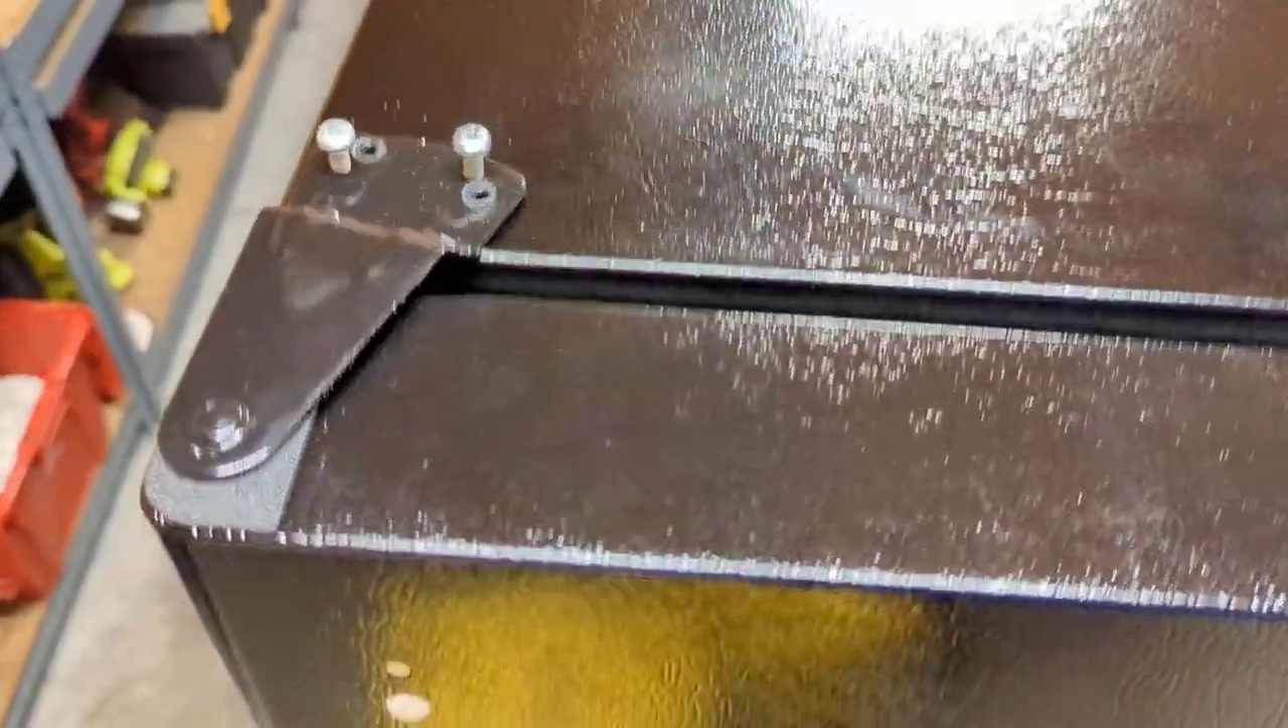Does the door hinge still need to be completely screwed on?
Yes.